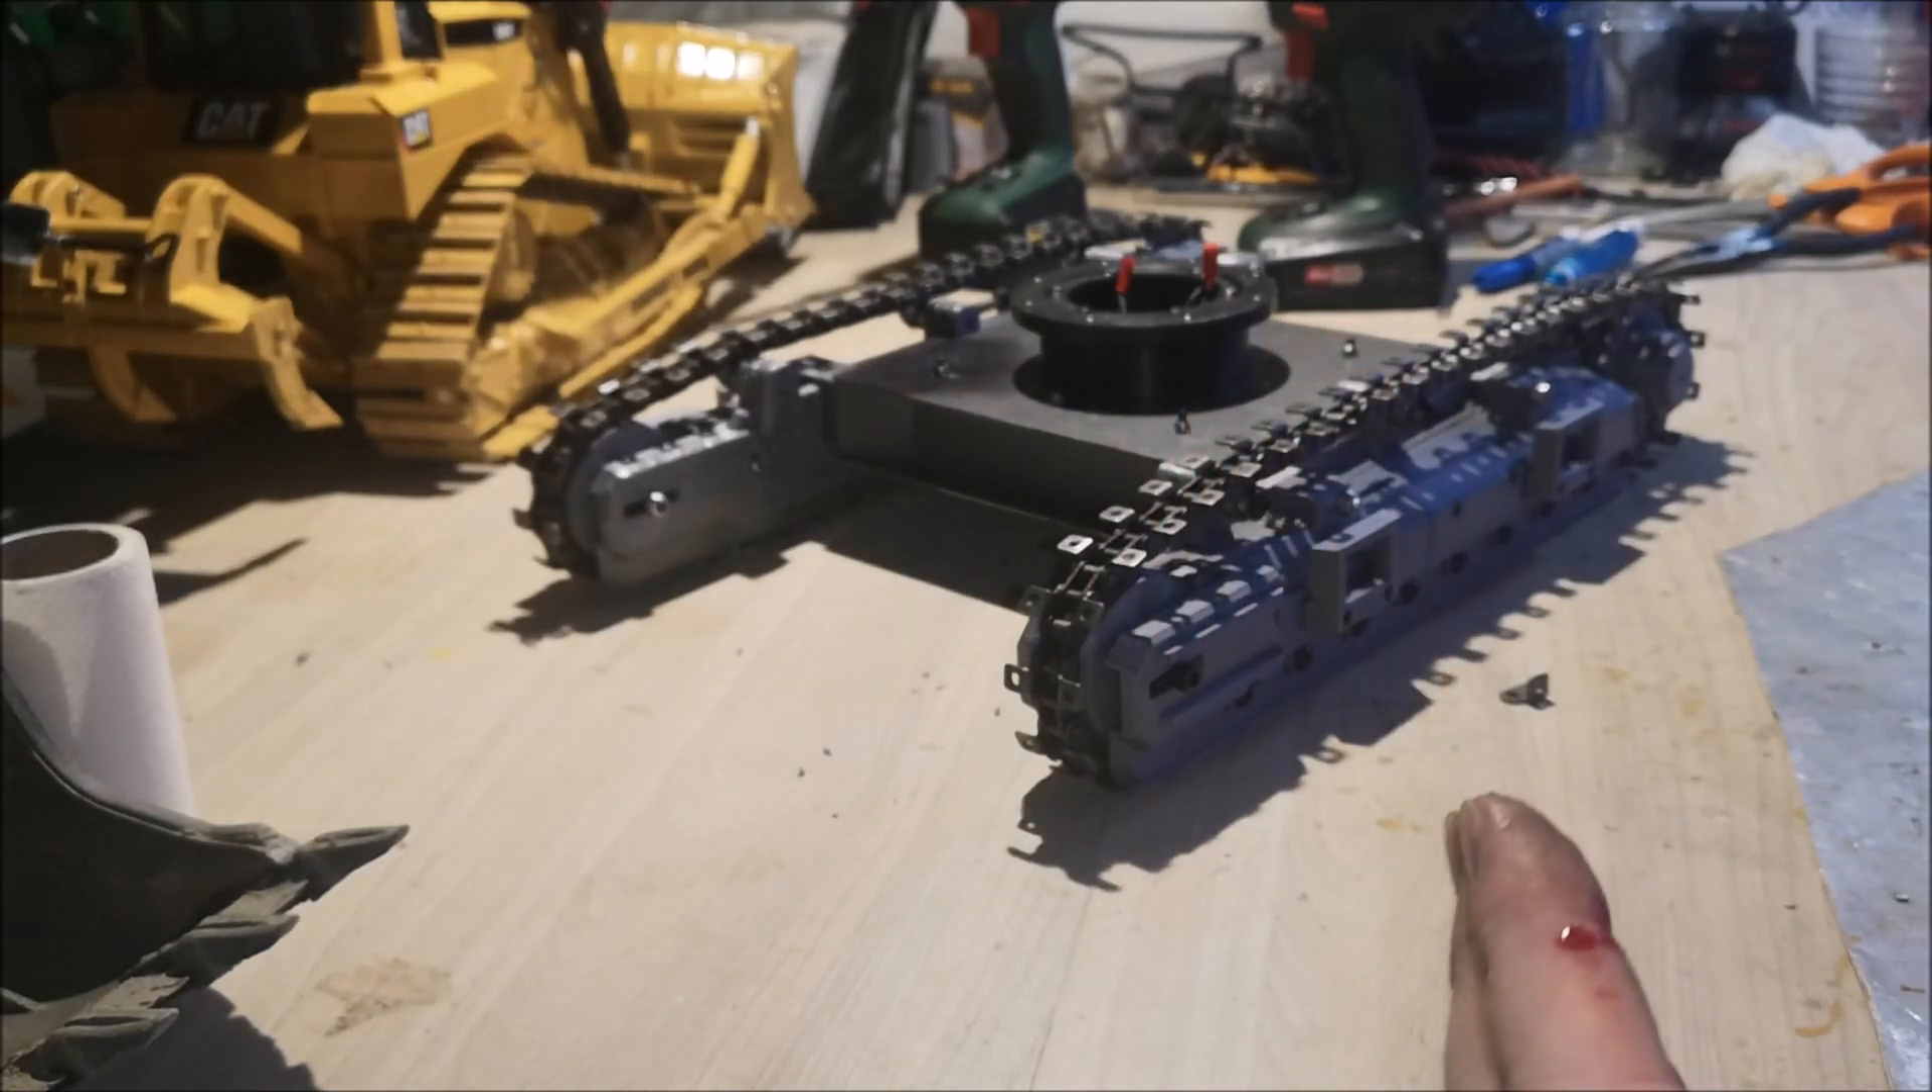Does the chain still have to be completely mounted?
No.